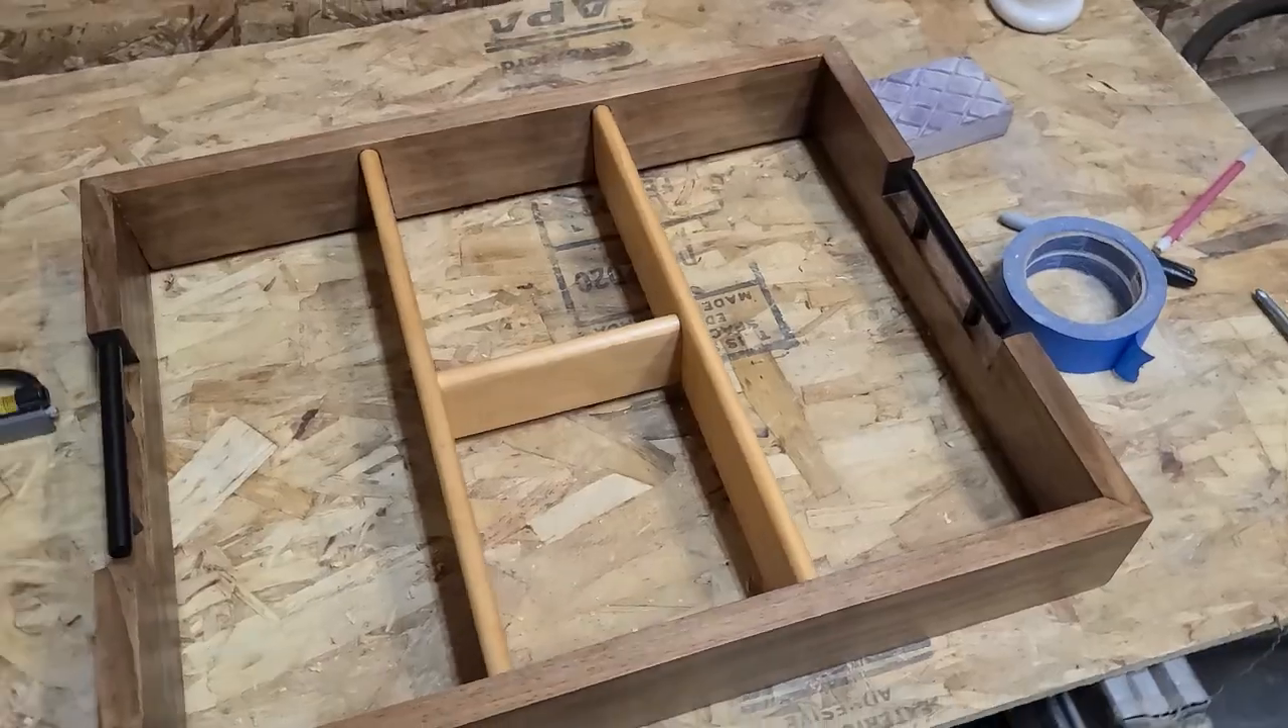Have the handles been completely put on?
Yes.